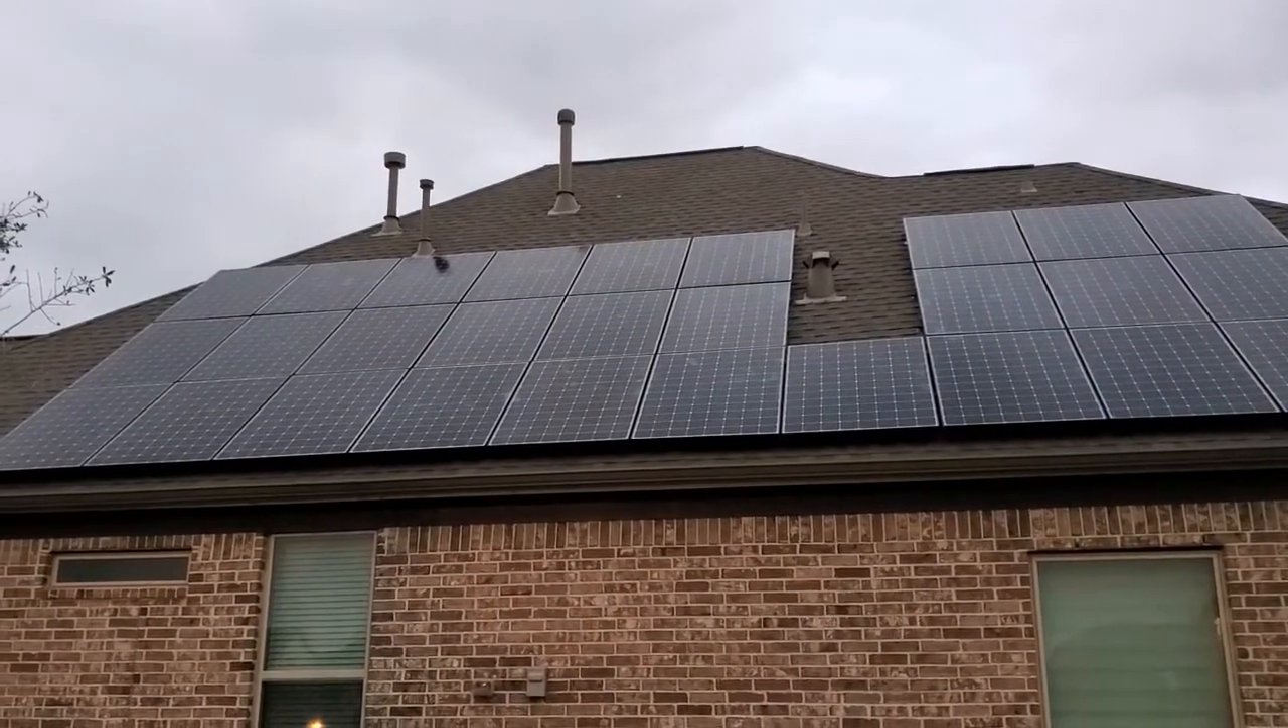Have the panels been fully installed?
Yes.